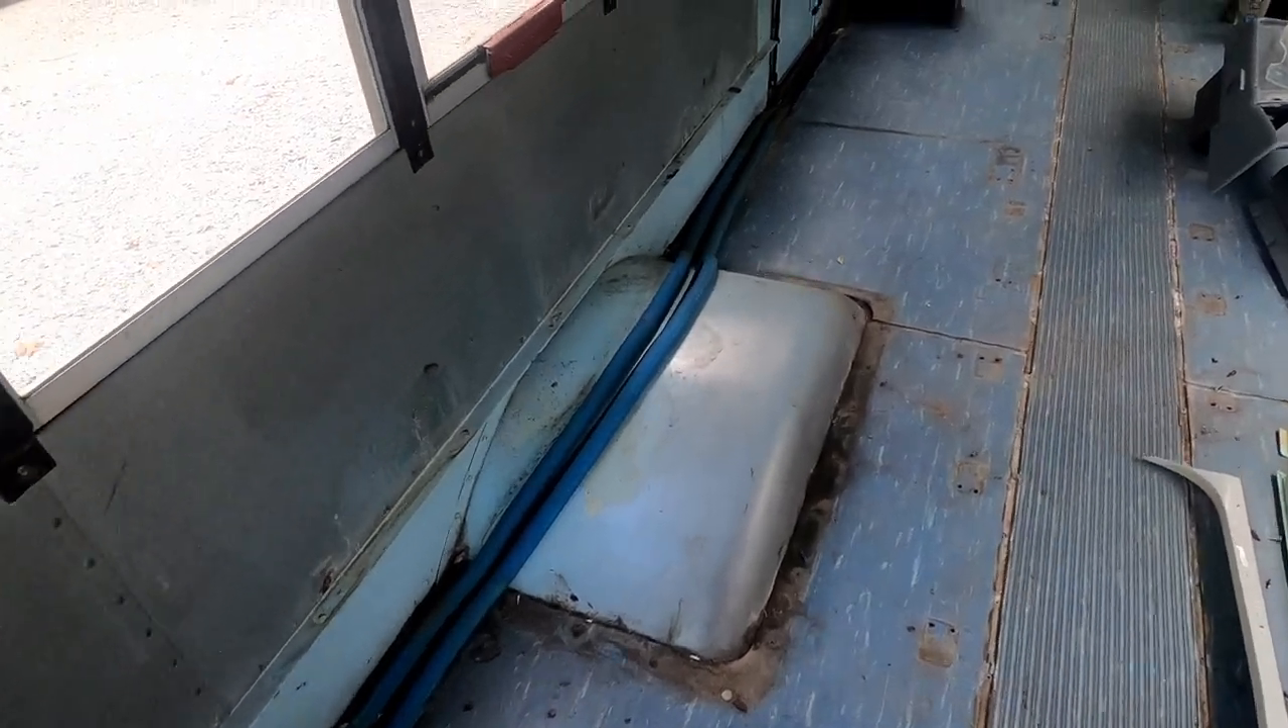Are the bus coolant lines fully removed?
No.